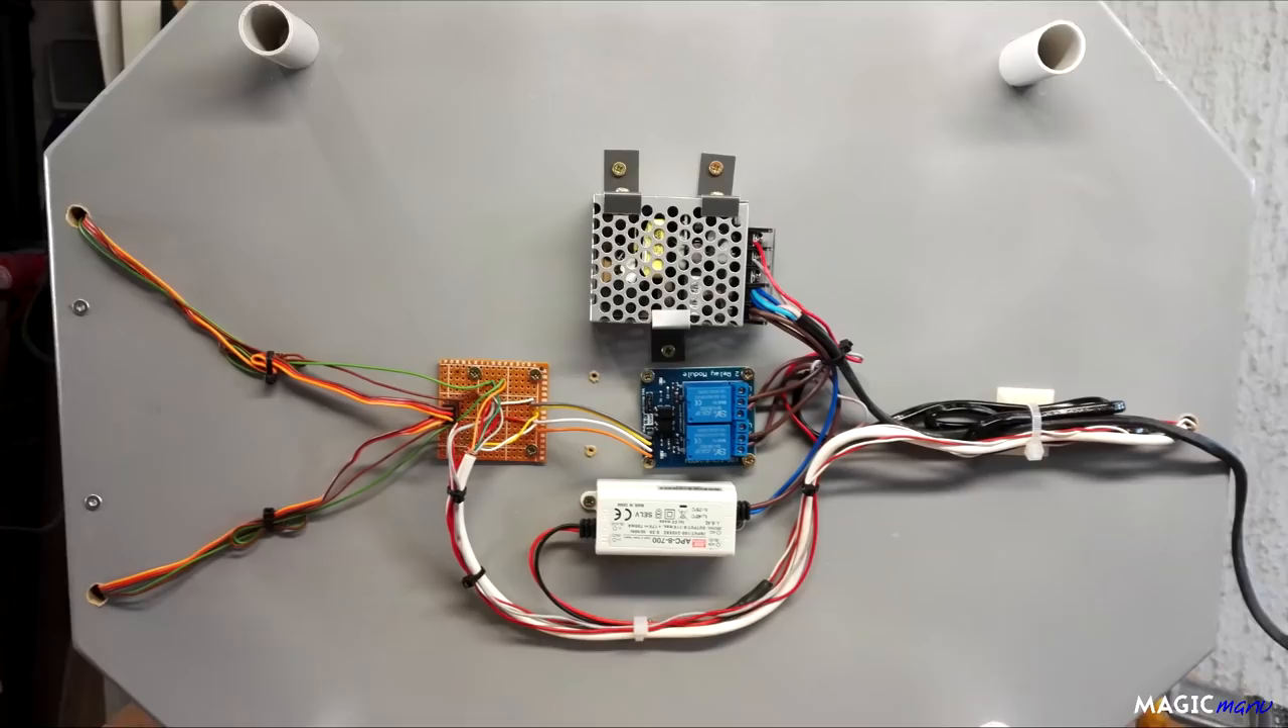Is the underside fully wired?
Yes.